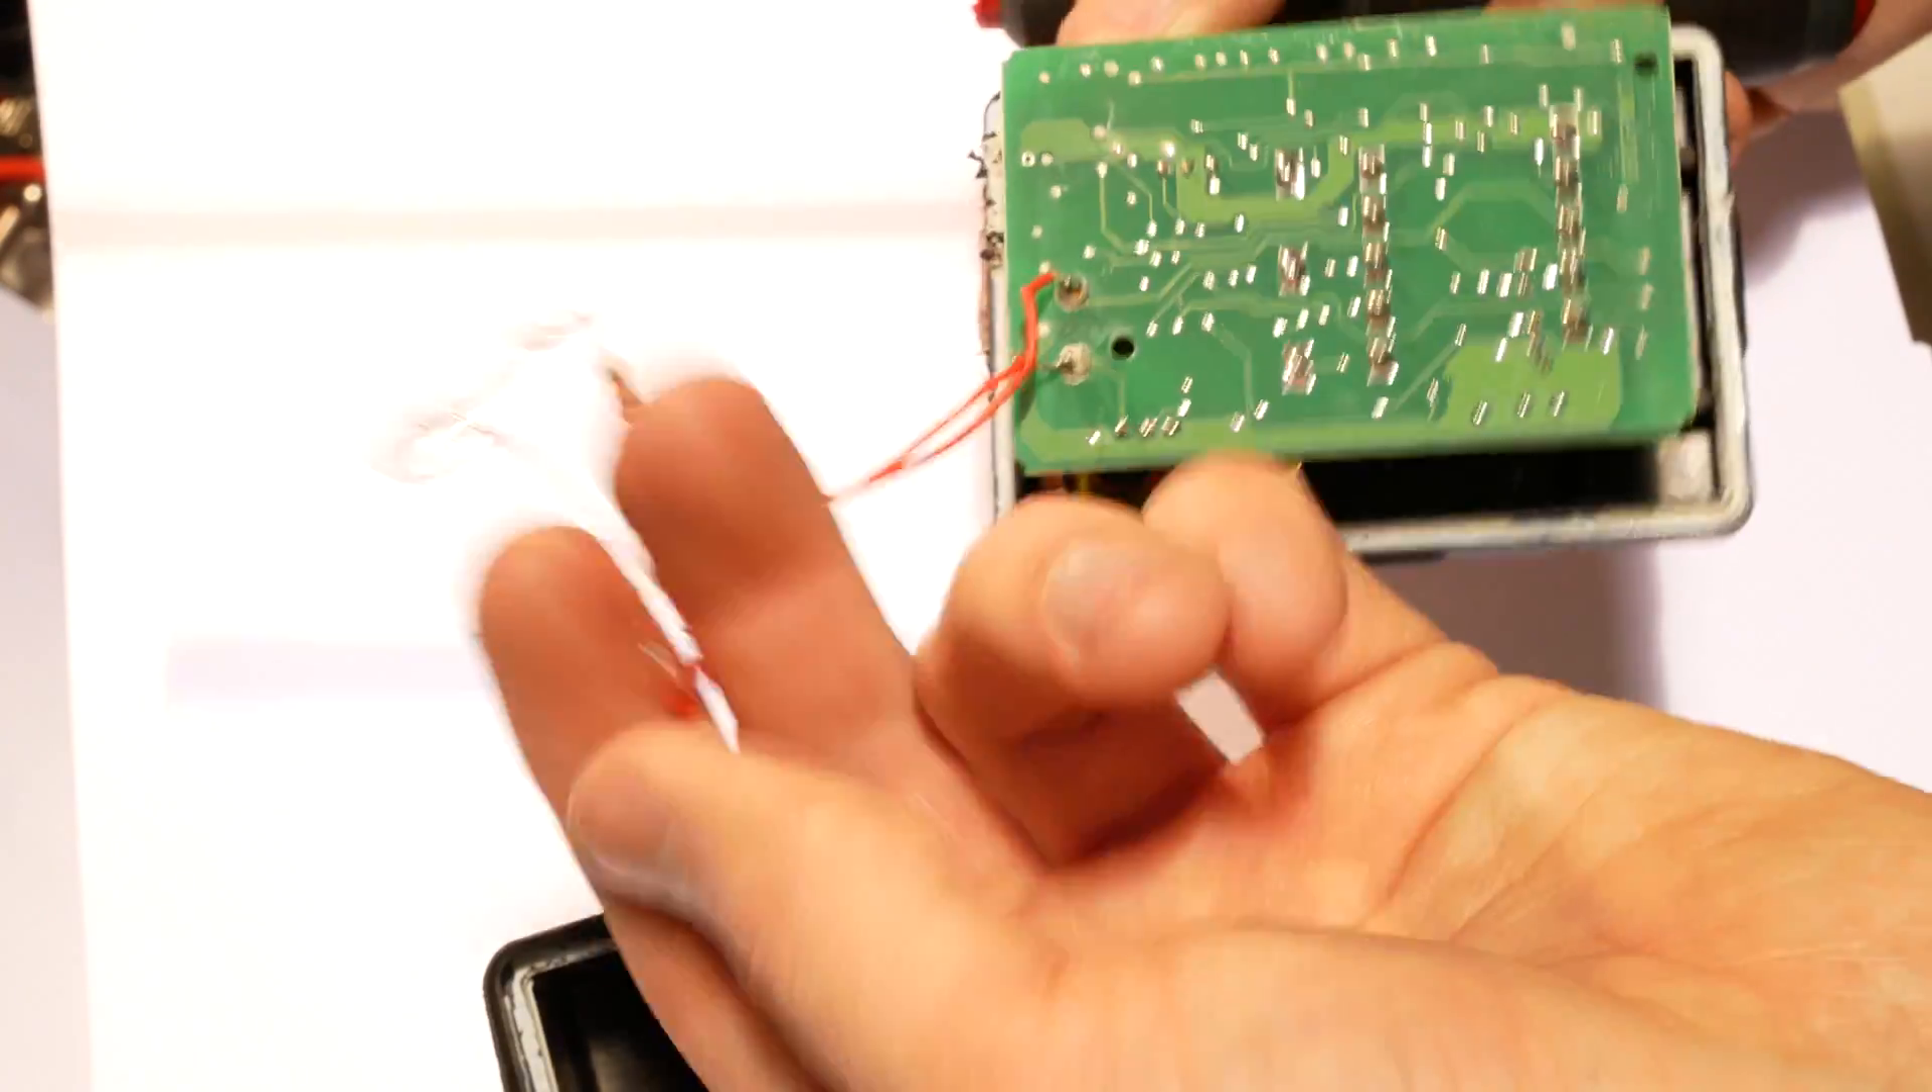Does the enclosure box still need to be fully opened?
No.